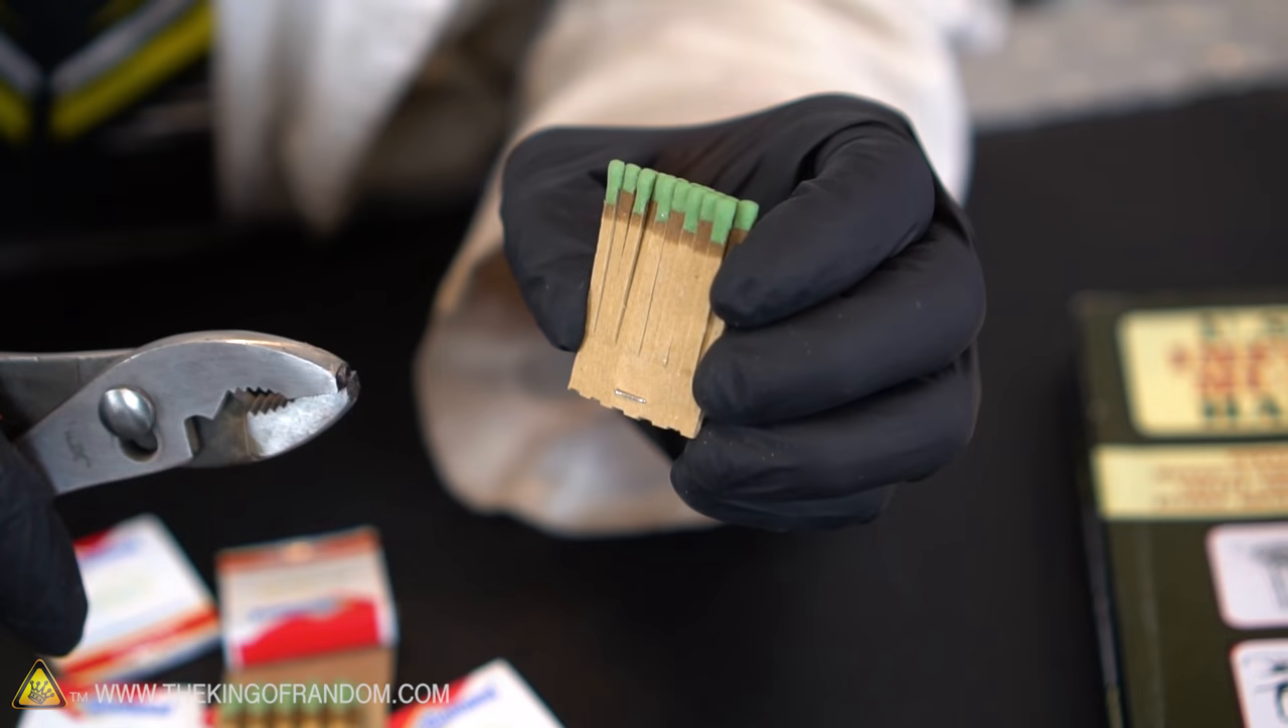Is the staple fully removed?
No.